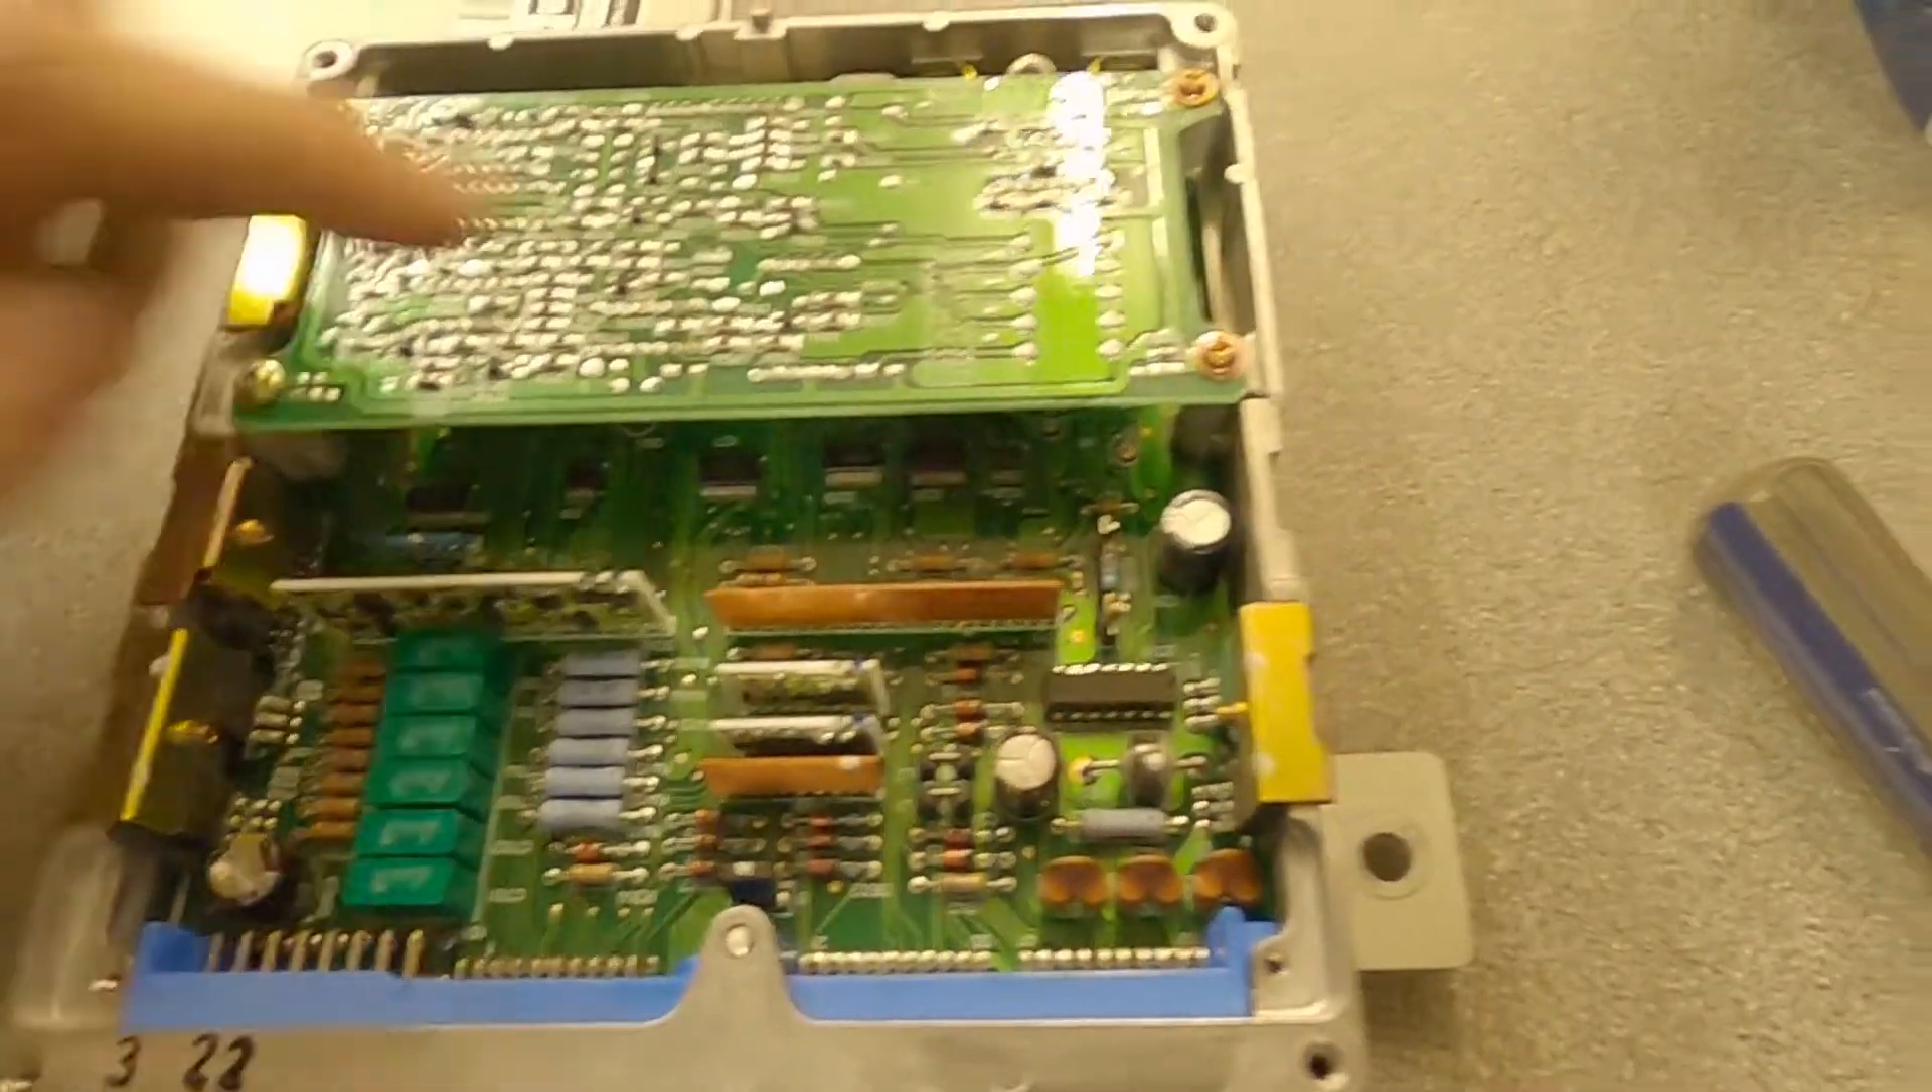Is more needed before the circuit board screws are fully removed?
Yes.